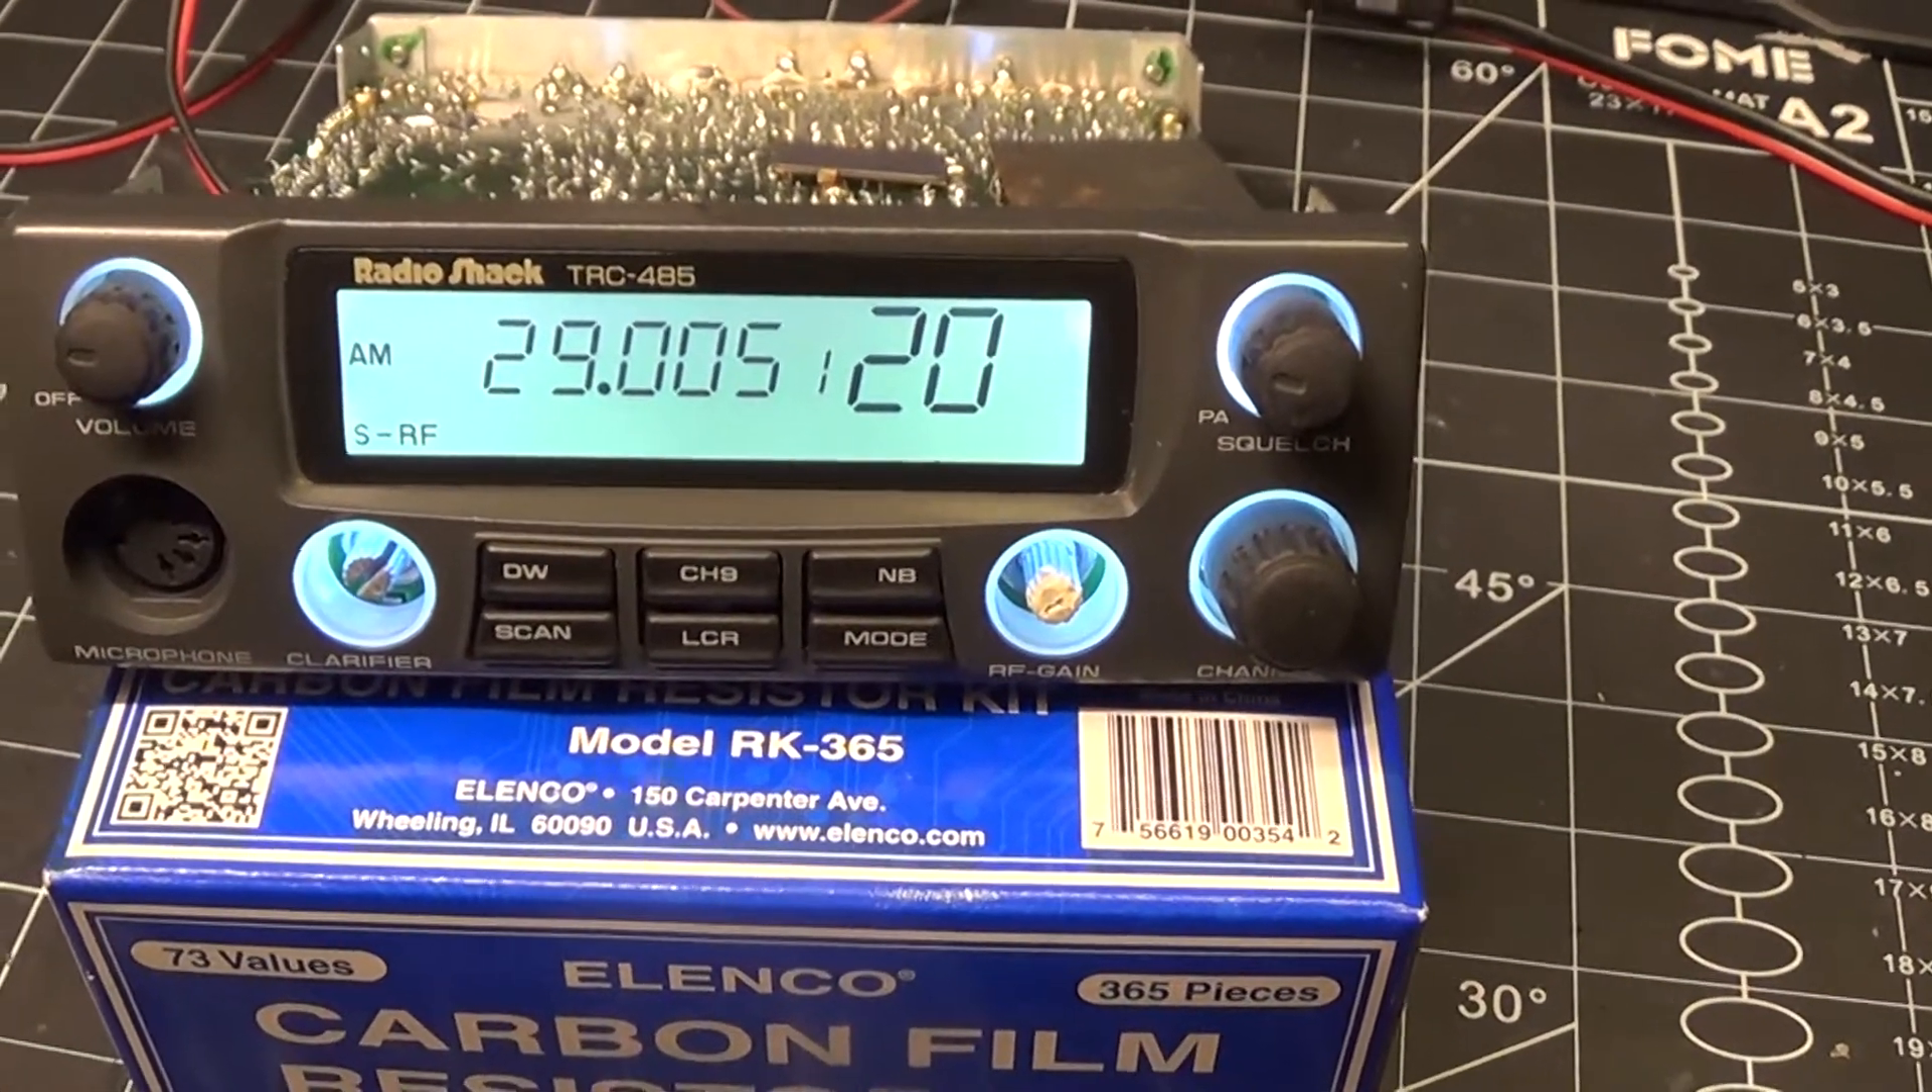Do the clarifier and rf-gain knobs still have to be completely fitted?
Yes.